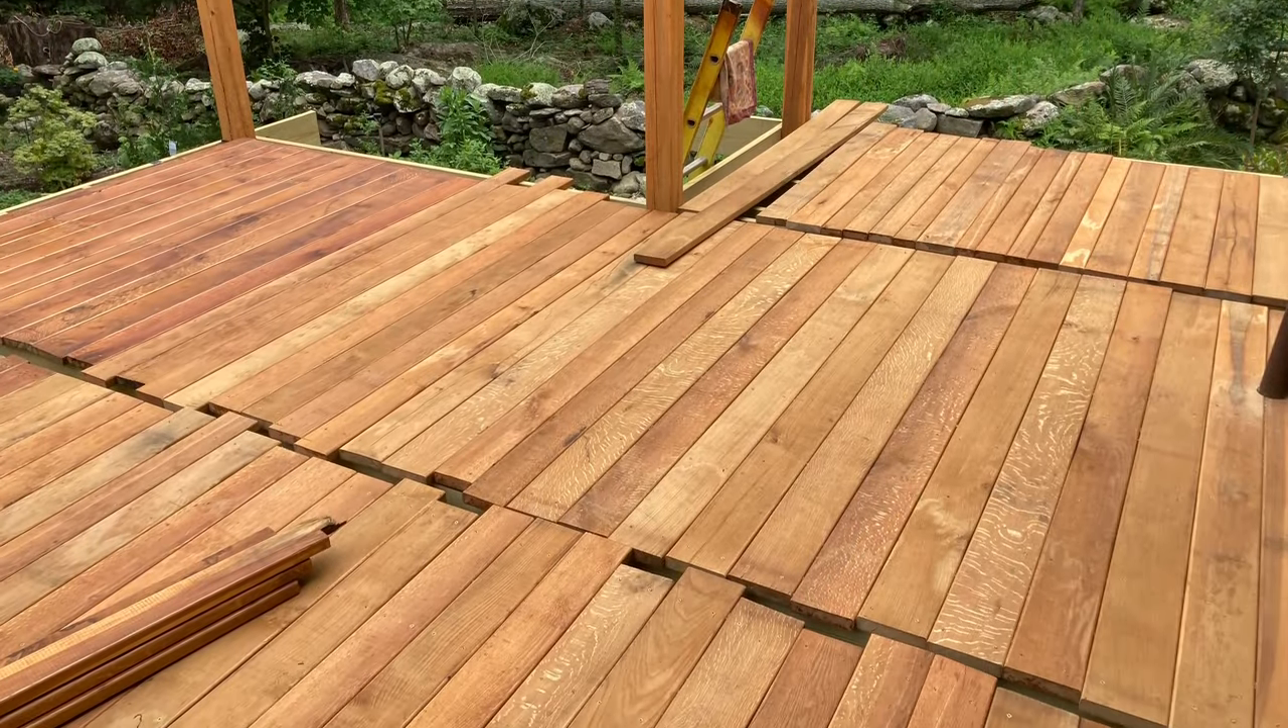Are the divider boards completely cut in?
No.